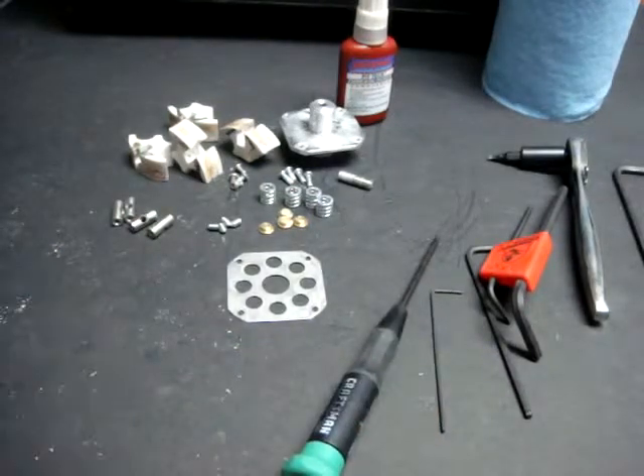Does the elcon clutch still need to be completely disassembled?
No.